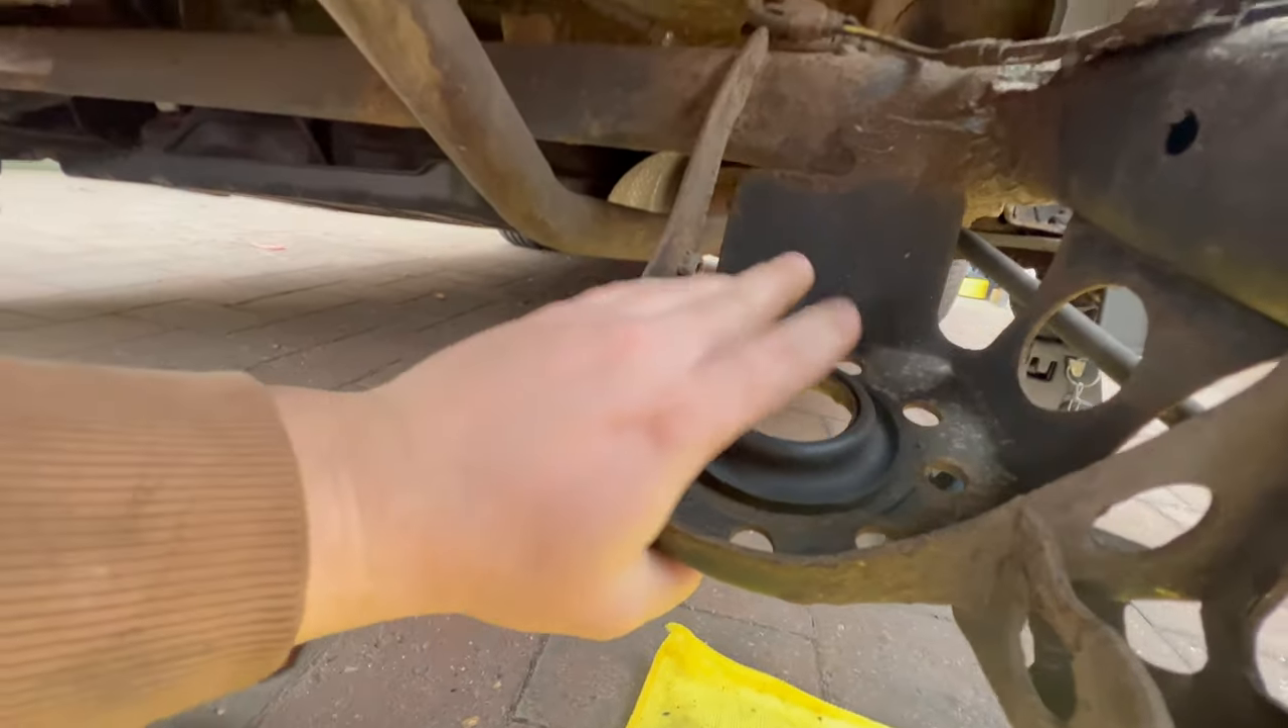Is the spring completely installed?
No.